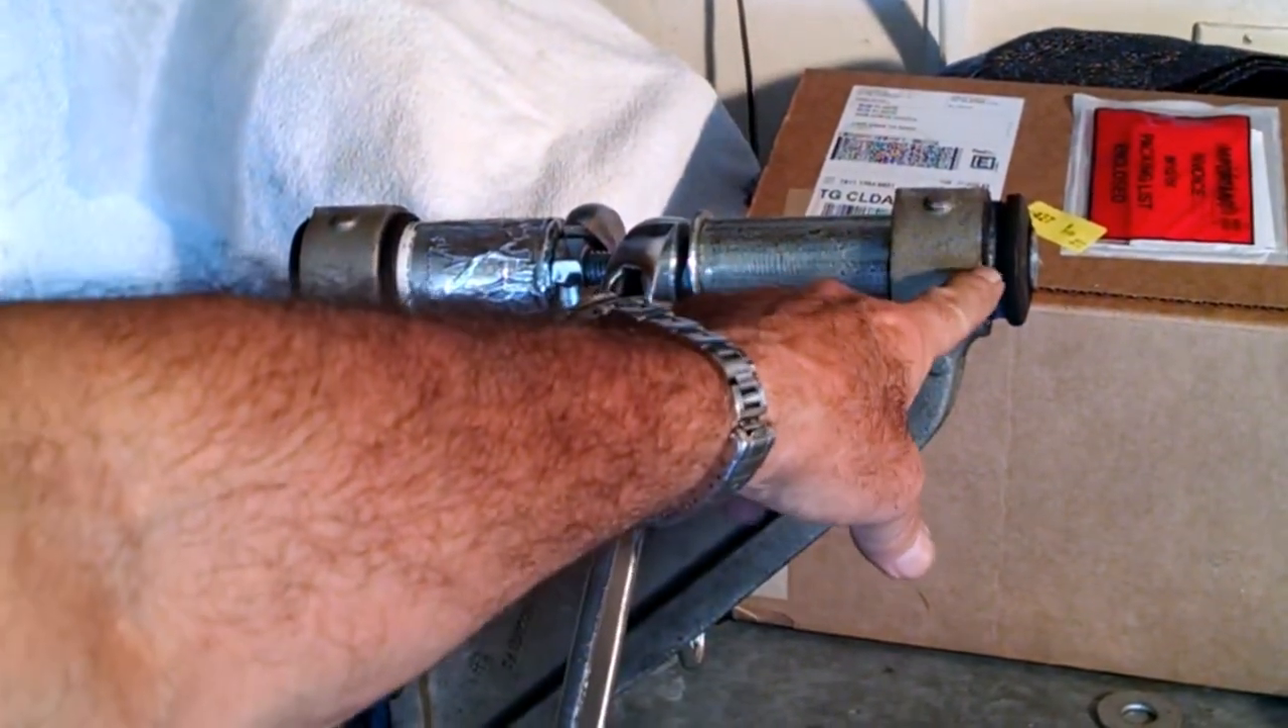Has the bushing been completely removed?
No.